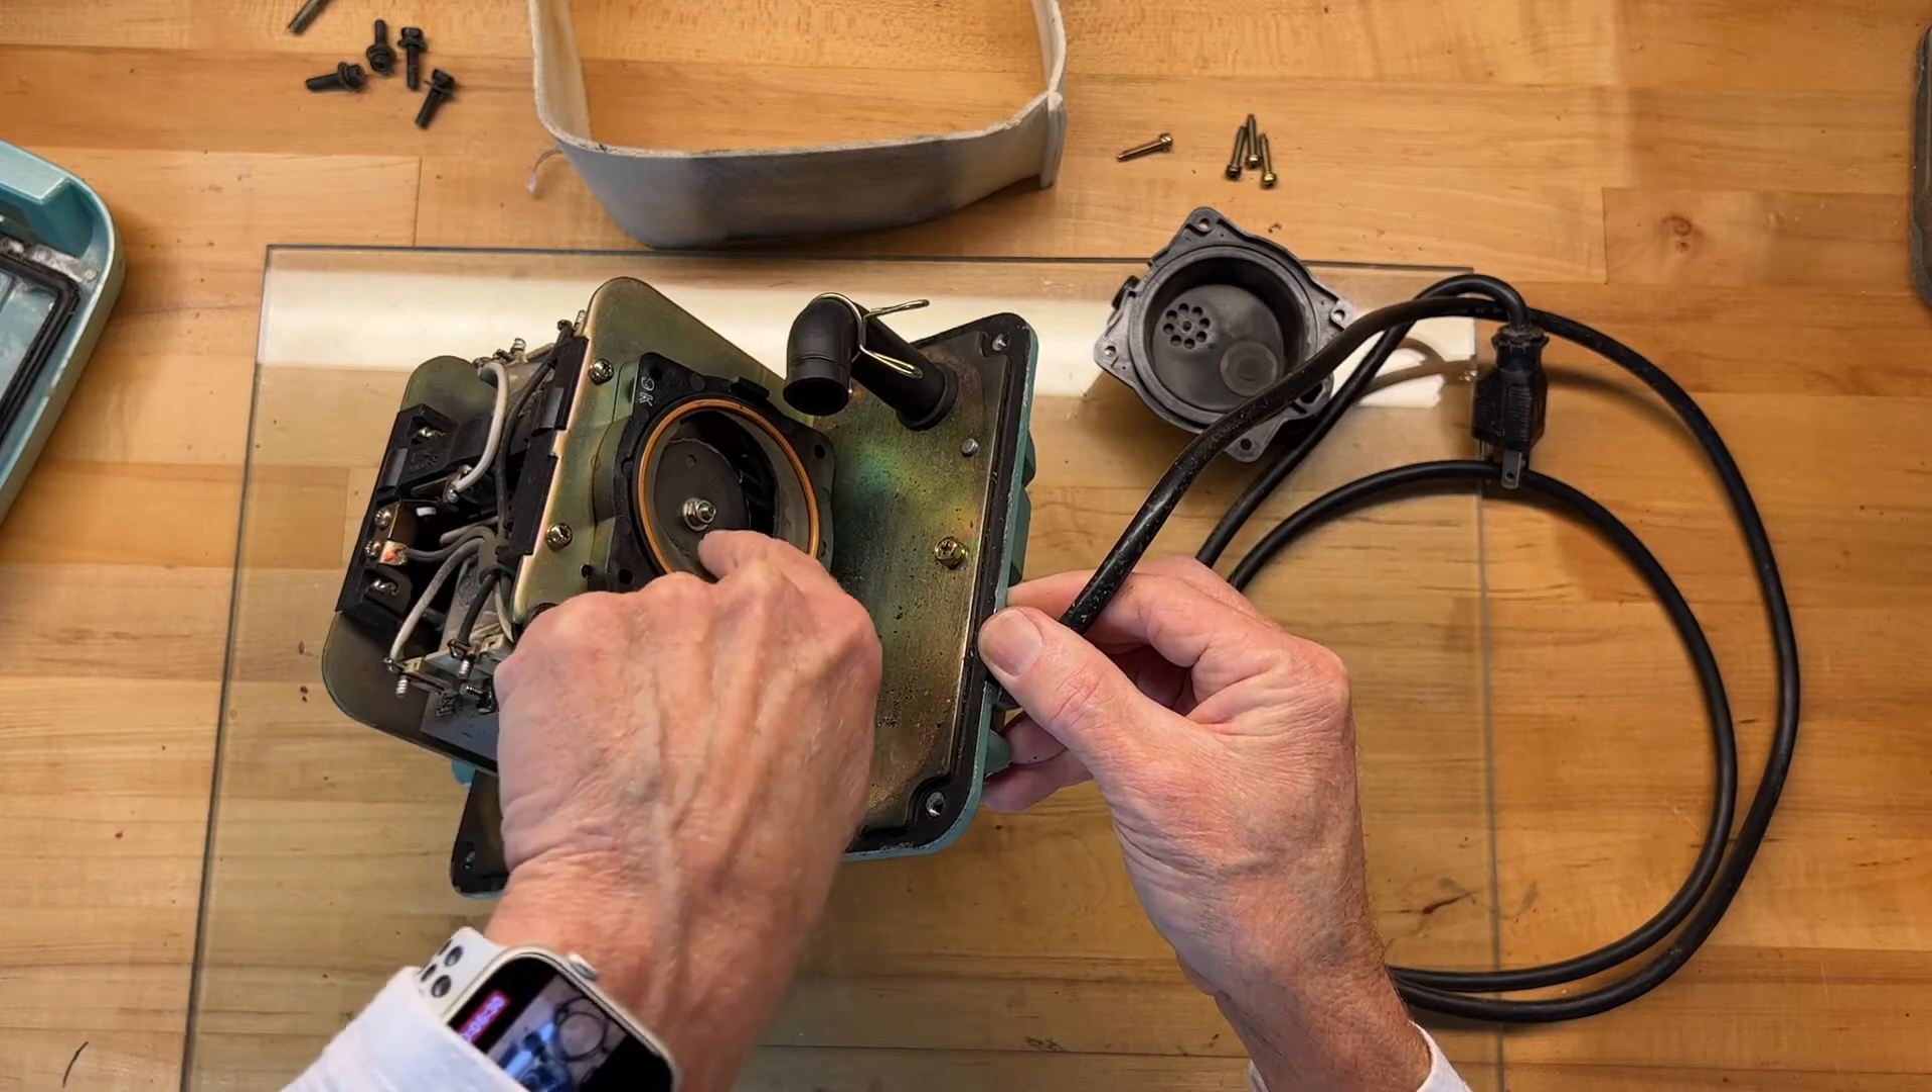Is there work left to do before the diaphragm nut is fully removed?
Yes.